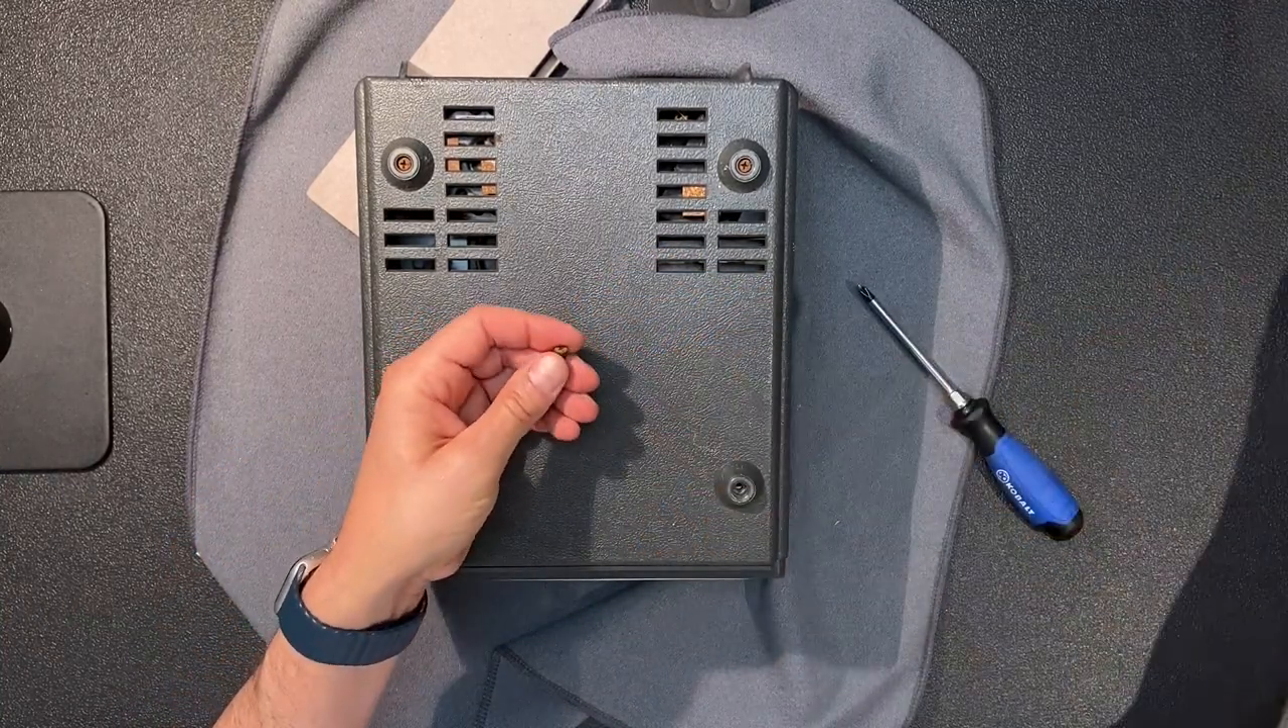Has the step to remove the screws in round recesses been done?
No.